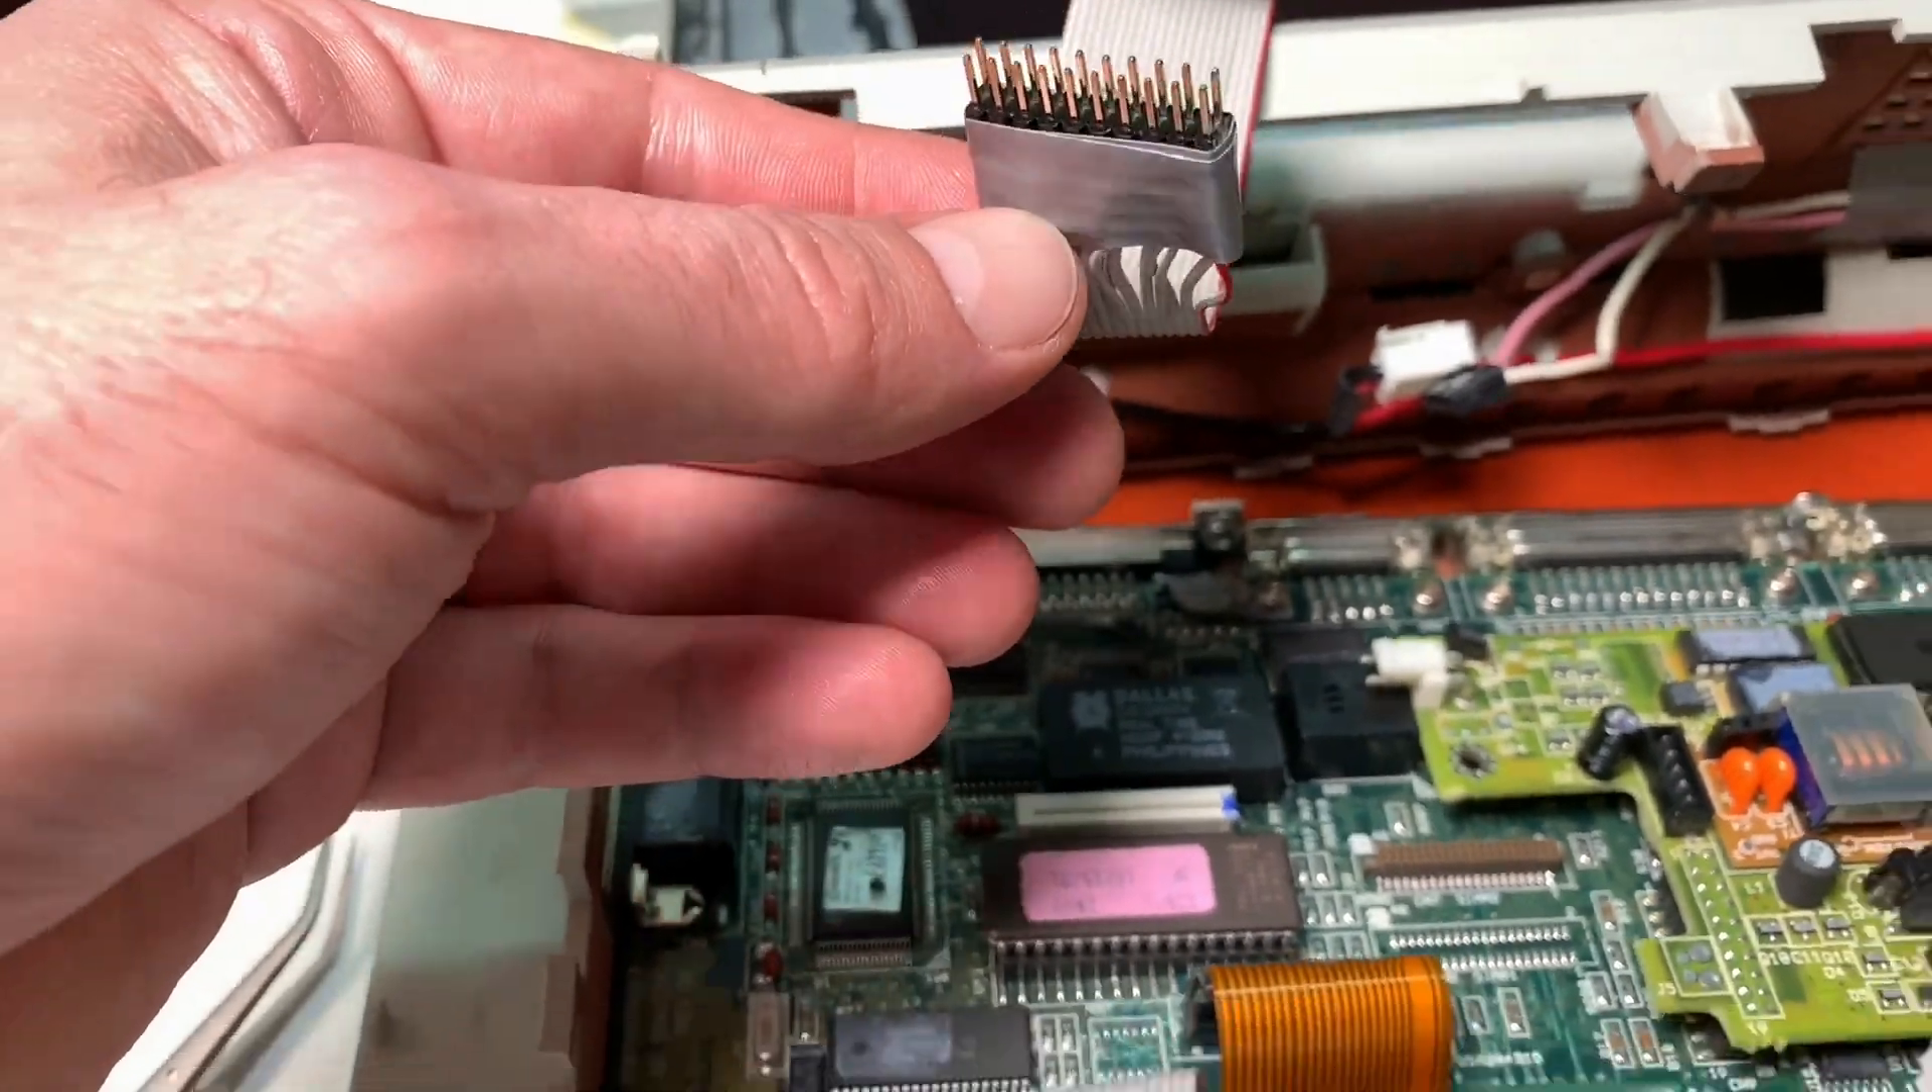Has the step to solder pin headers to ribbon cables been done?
Yes.